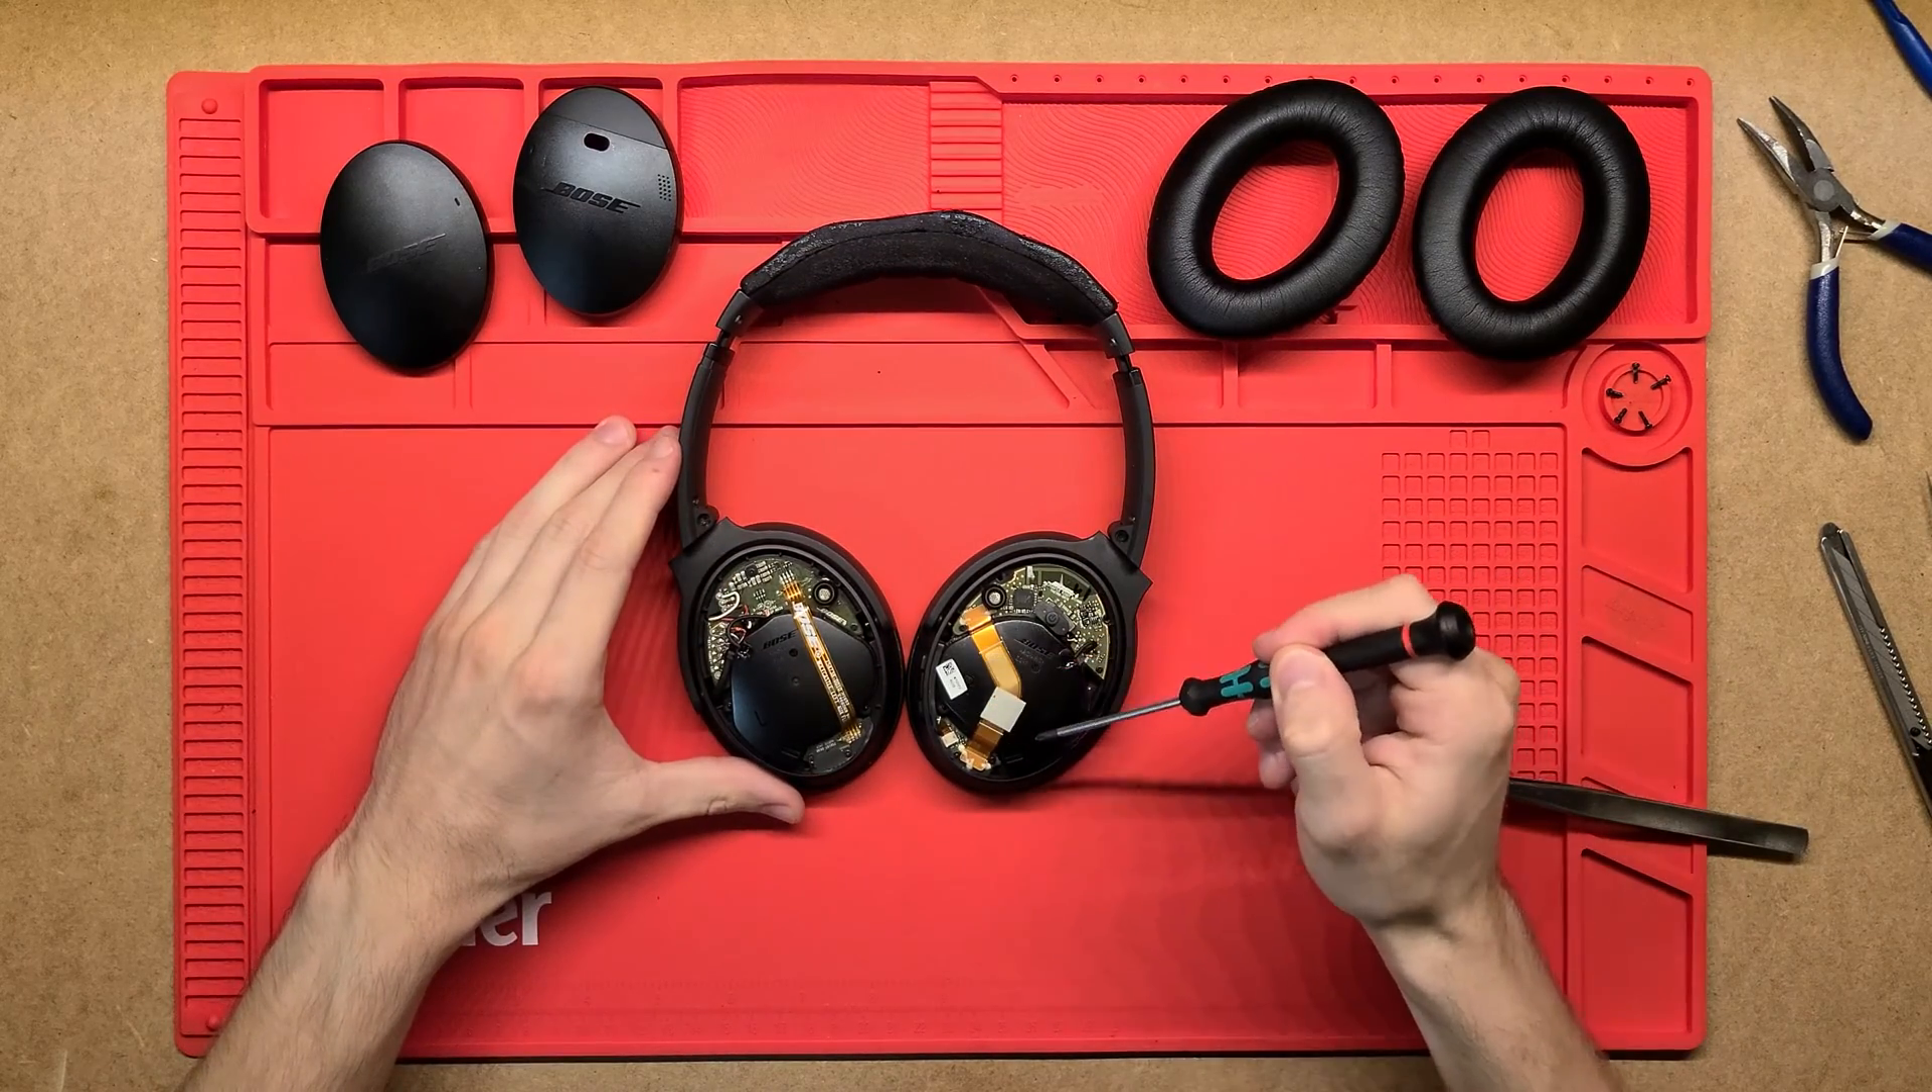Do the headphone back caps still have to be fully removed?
No.